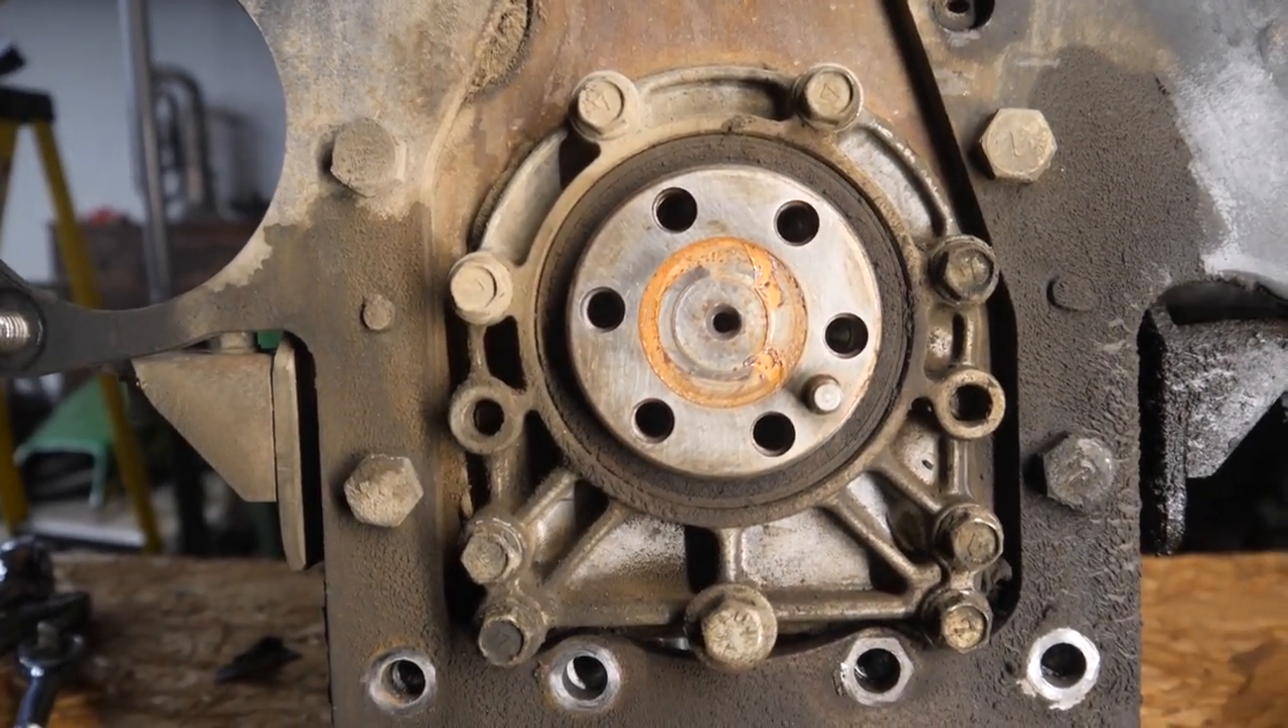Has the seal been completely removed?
No.